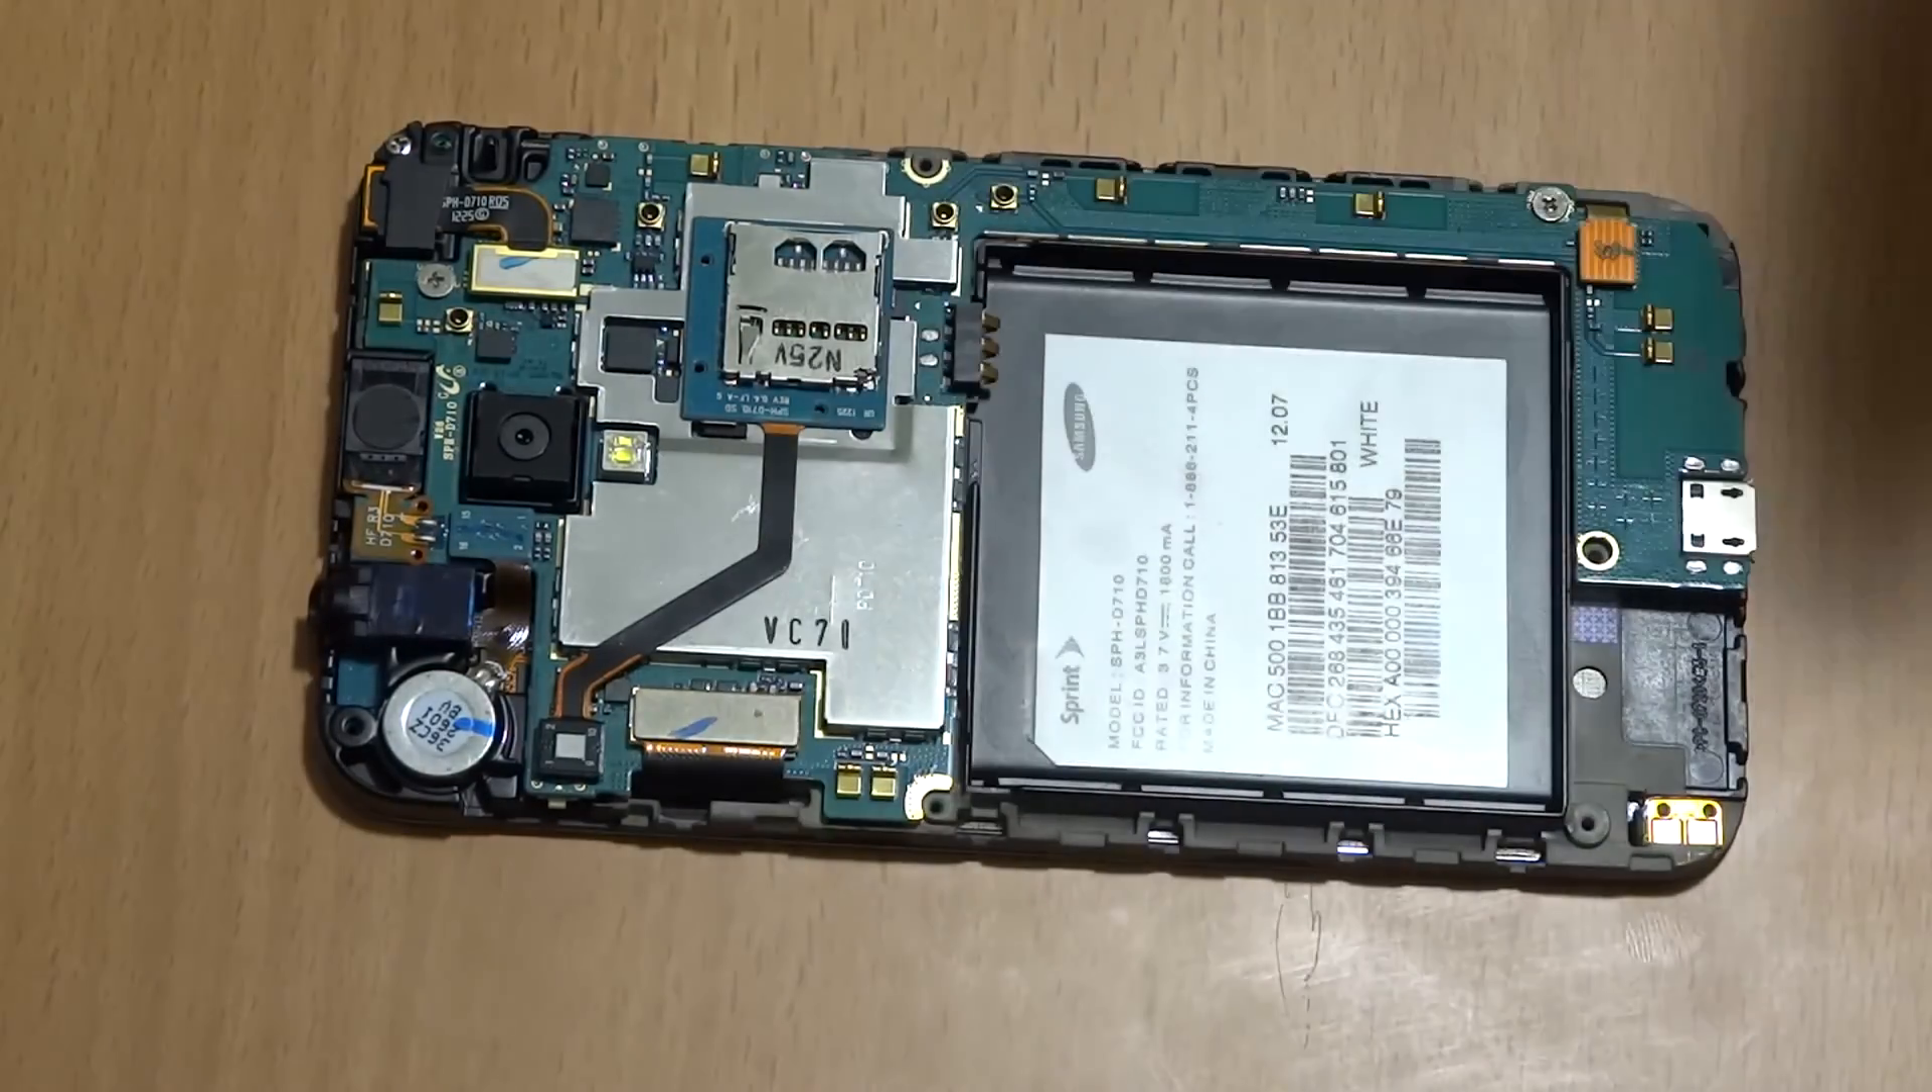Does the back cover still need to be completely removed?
No.